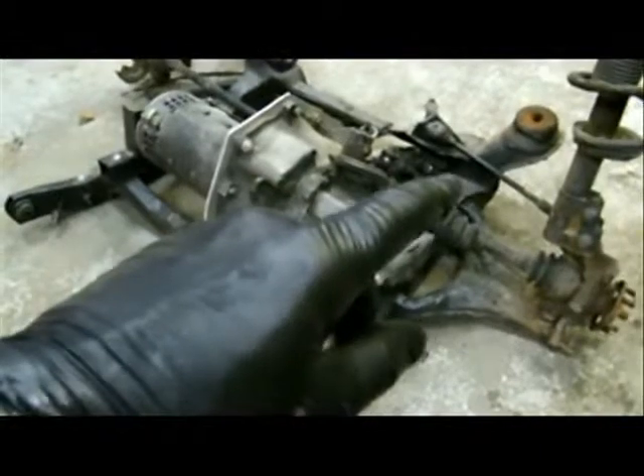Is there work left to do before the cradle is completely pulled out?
No.